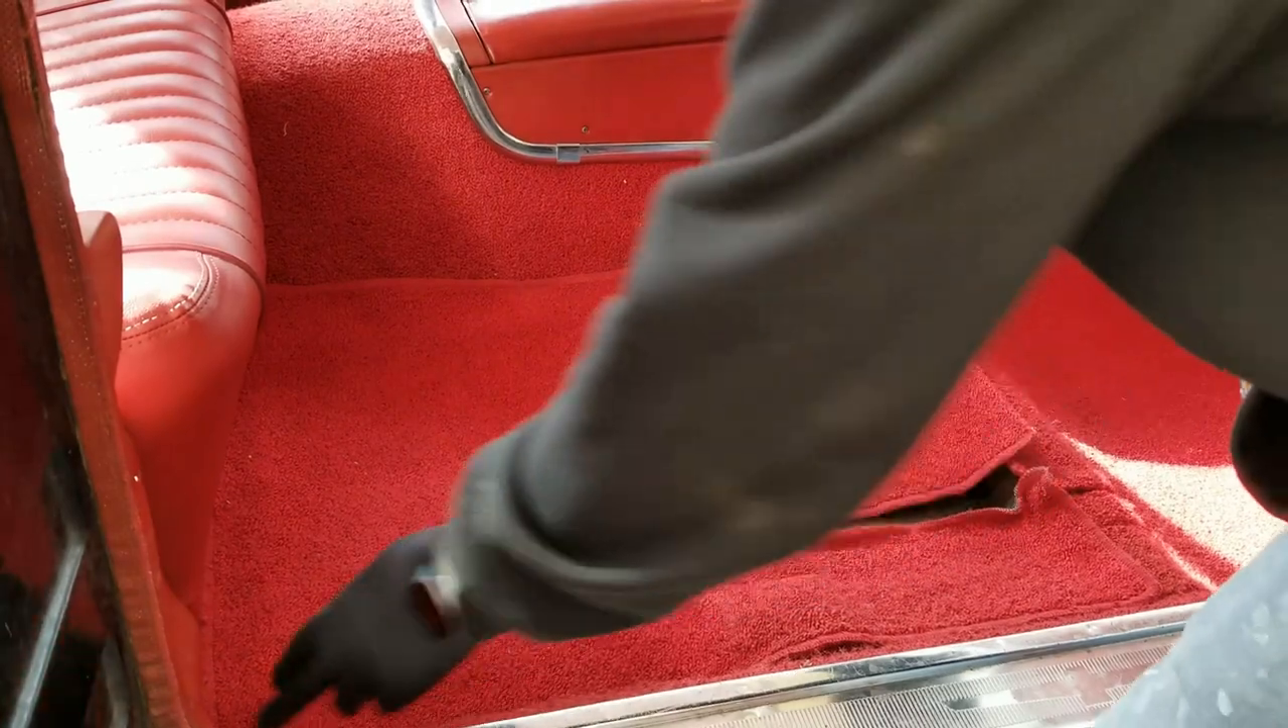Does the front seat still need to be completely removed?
No.